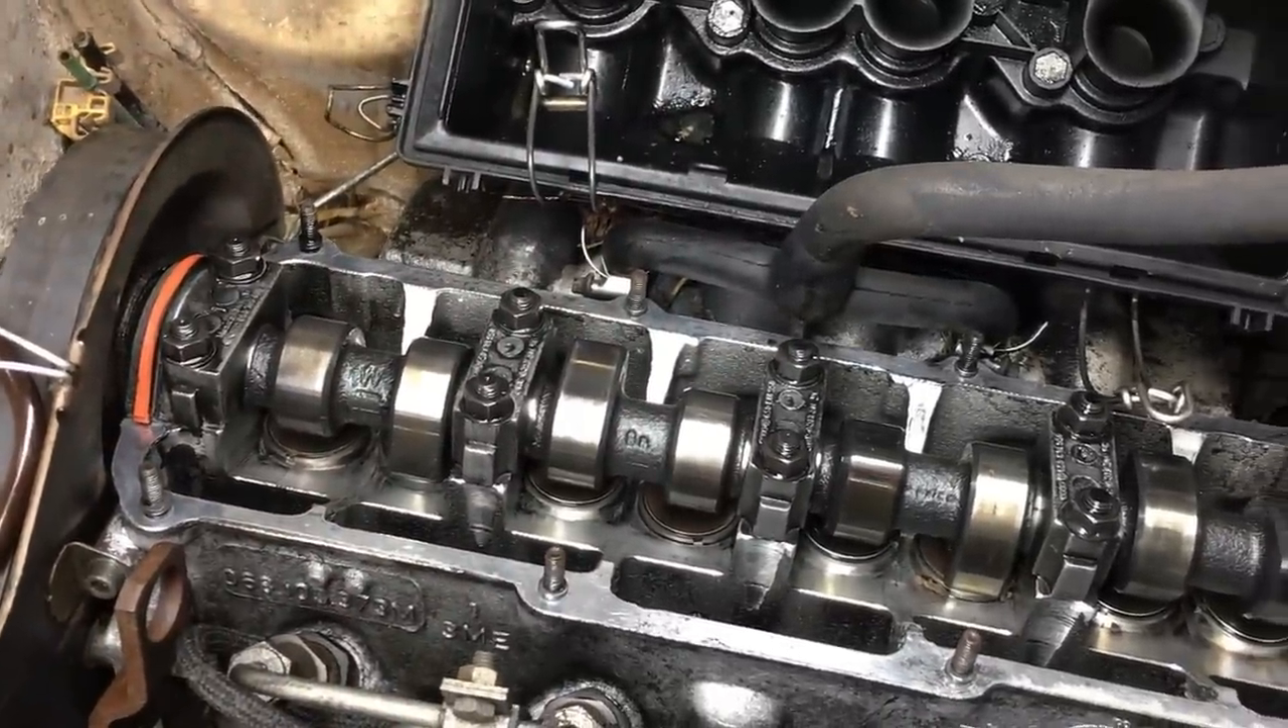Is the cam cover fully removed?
Yes.